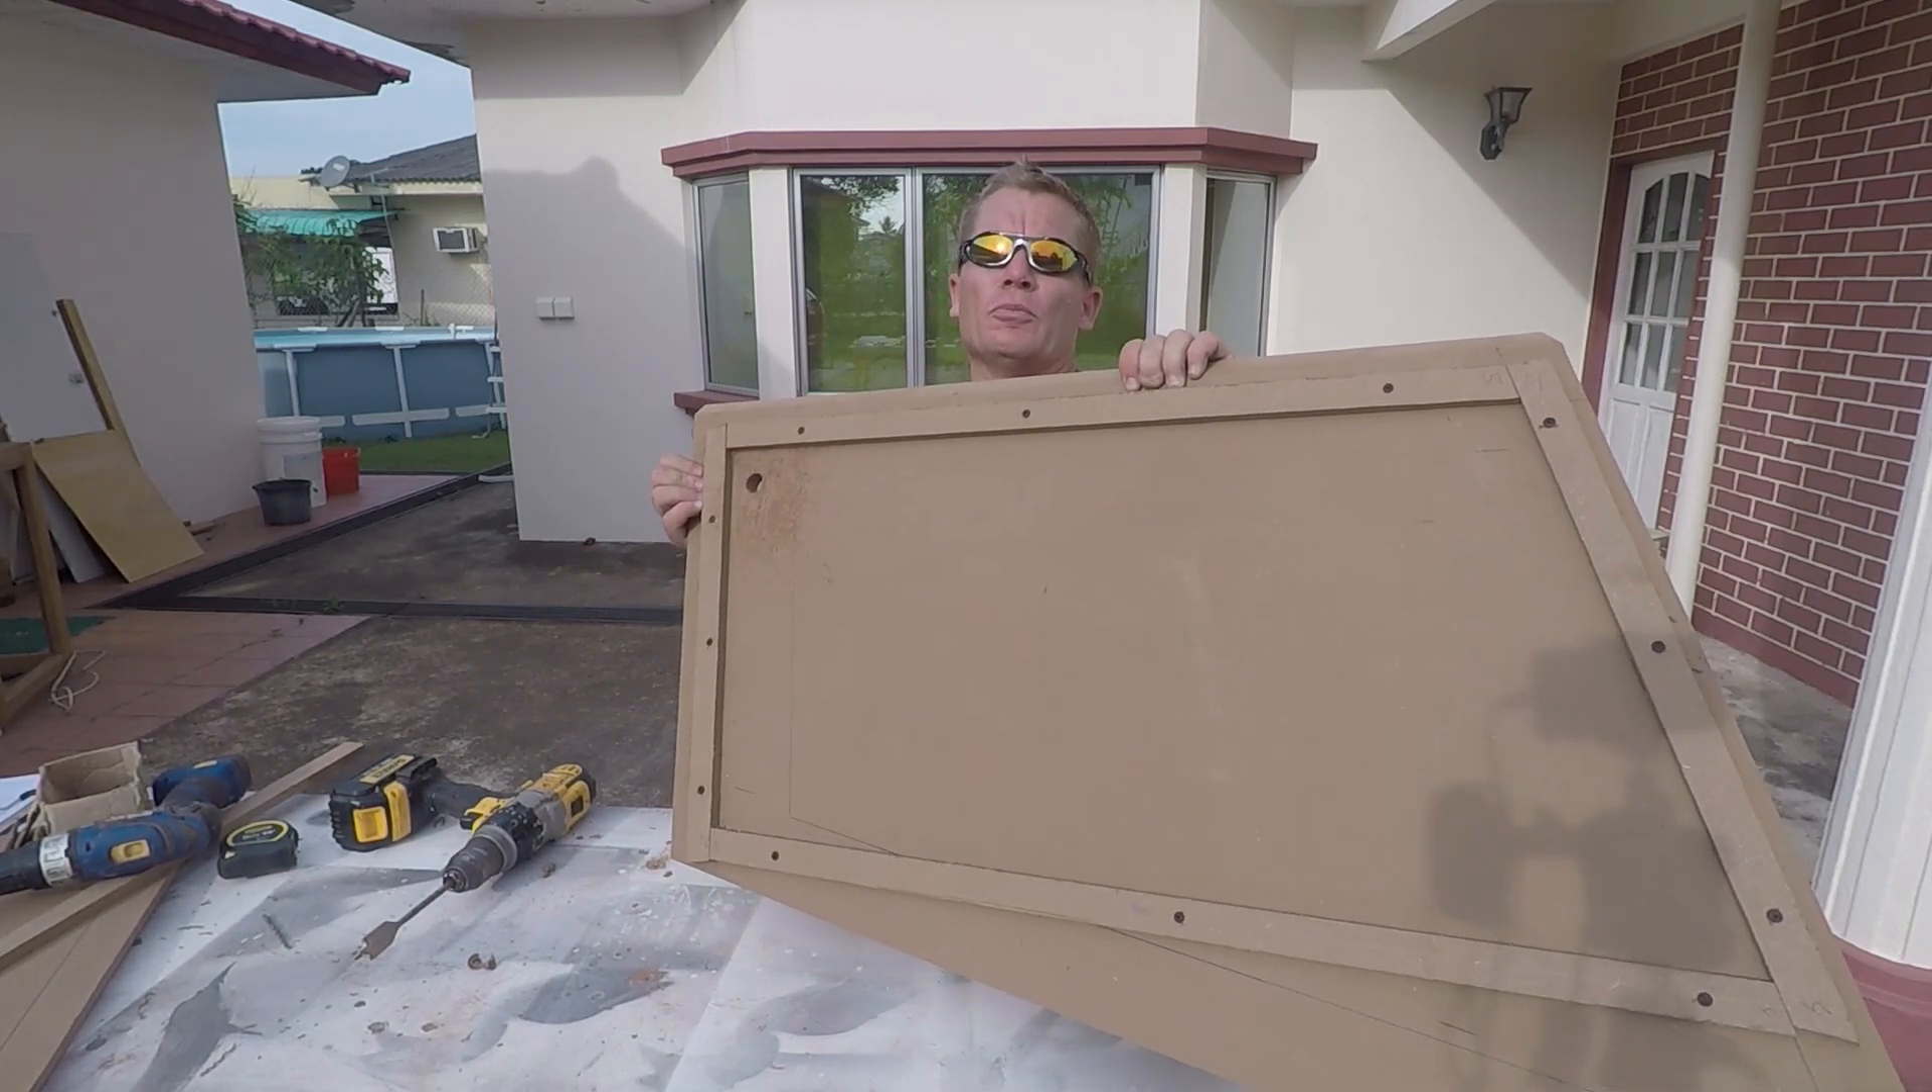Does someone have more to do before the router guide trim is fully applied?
No.